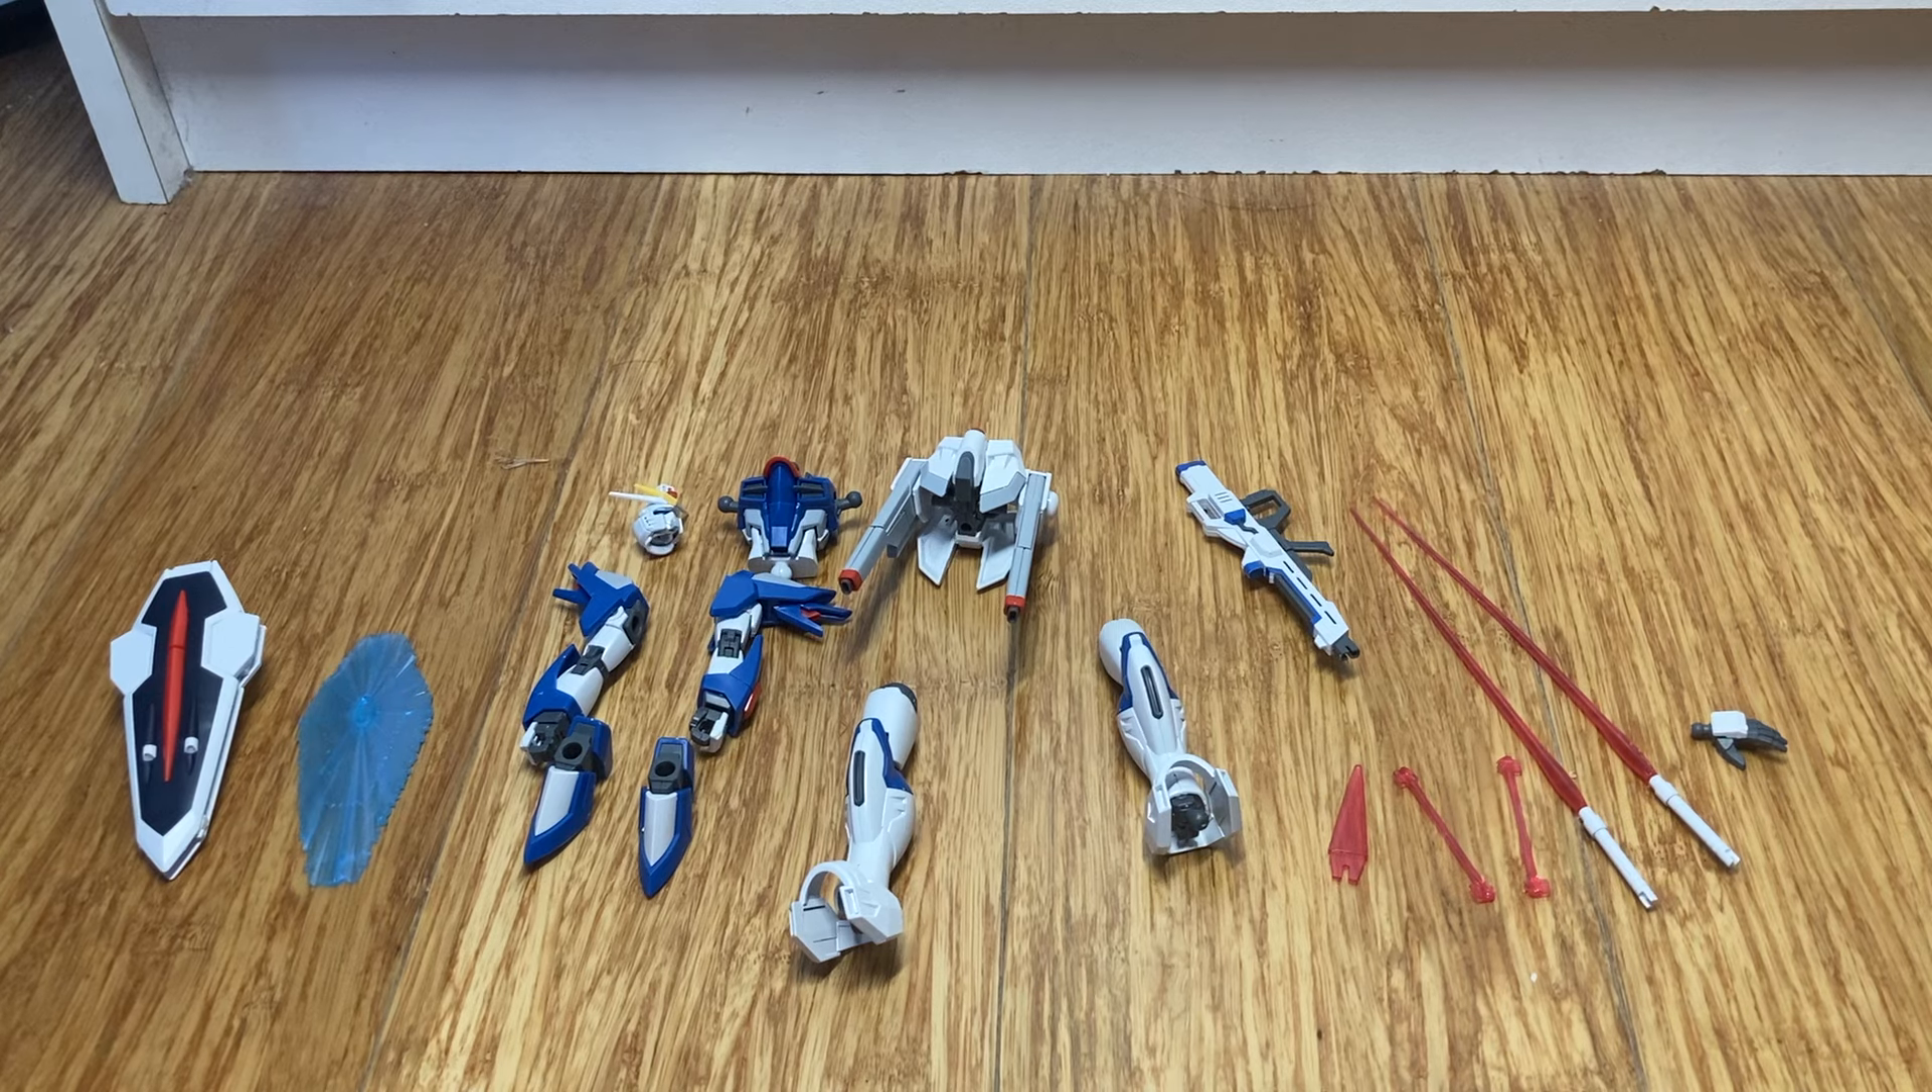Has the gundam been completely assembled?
No.